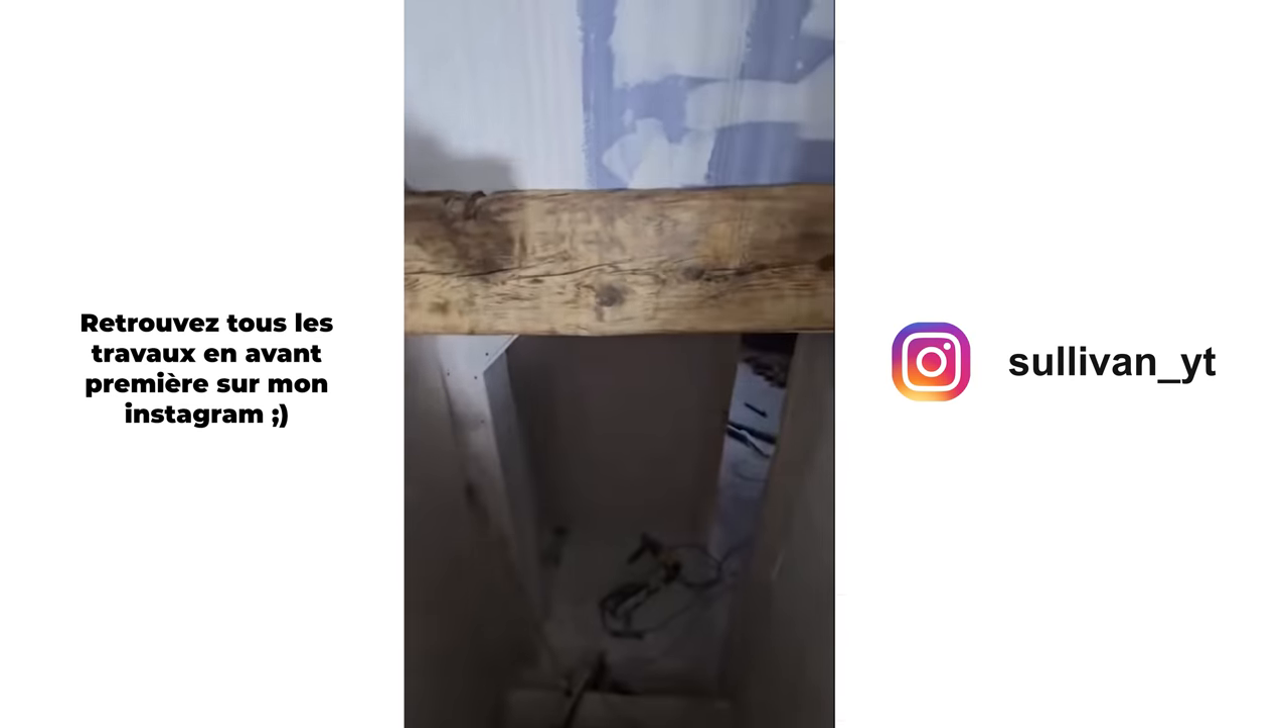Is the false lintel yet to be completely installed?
No.